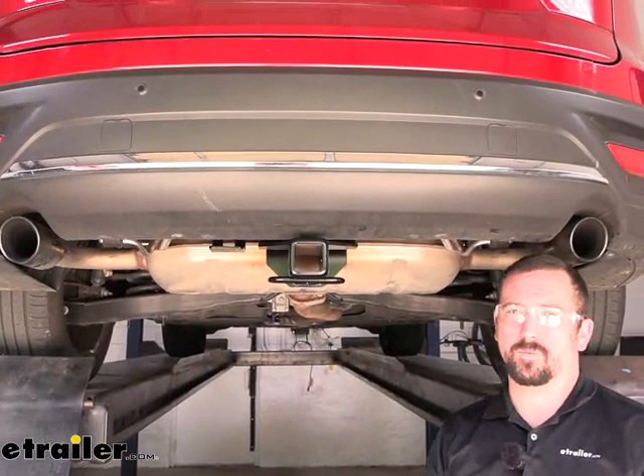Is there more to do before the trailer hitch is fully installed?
No.